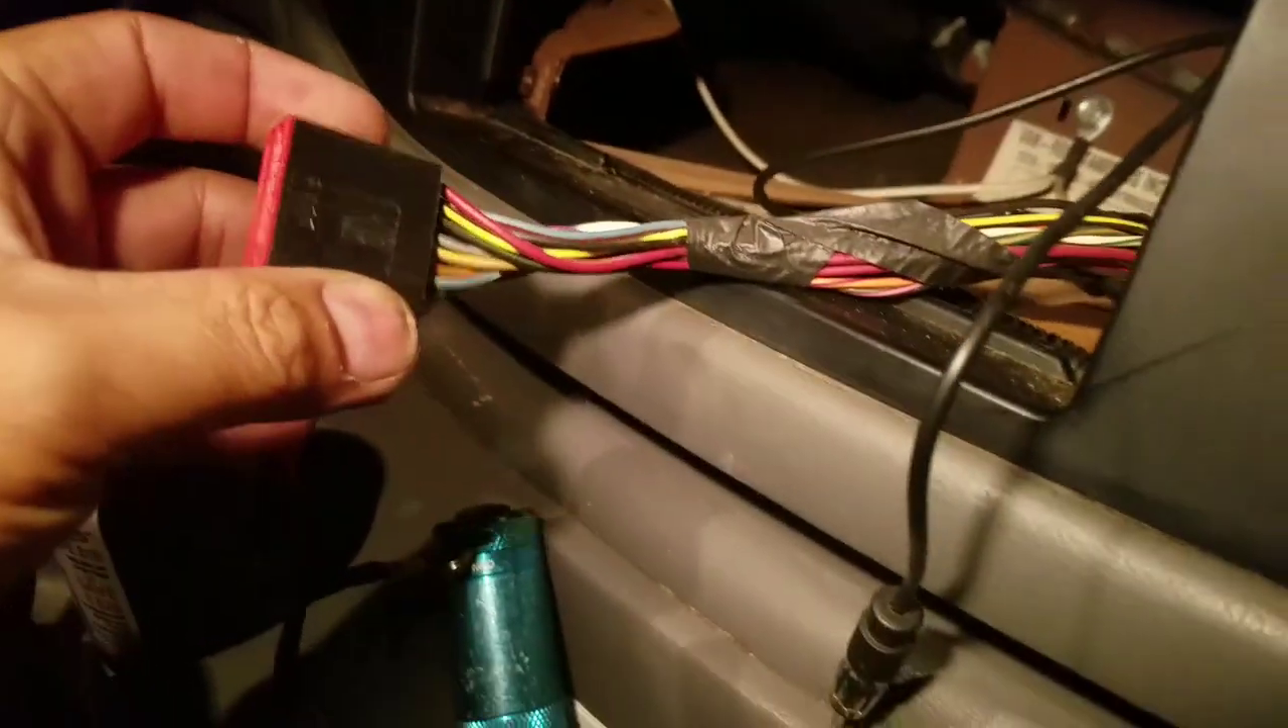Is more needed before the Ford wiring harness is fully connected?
Yes.